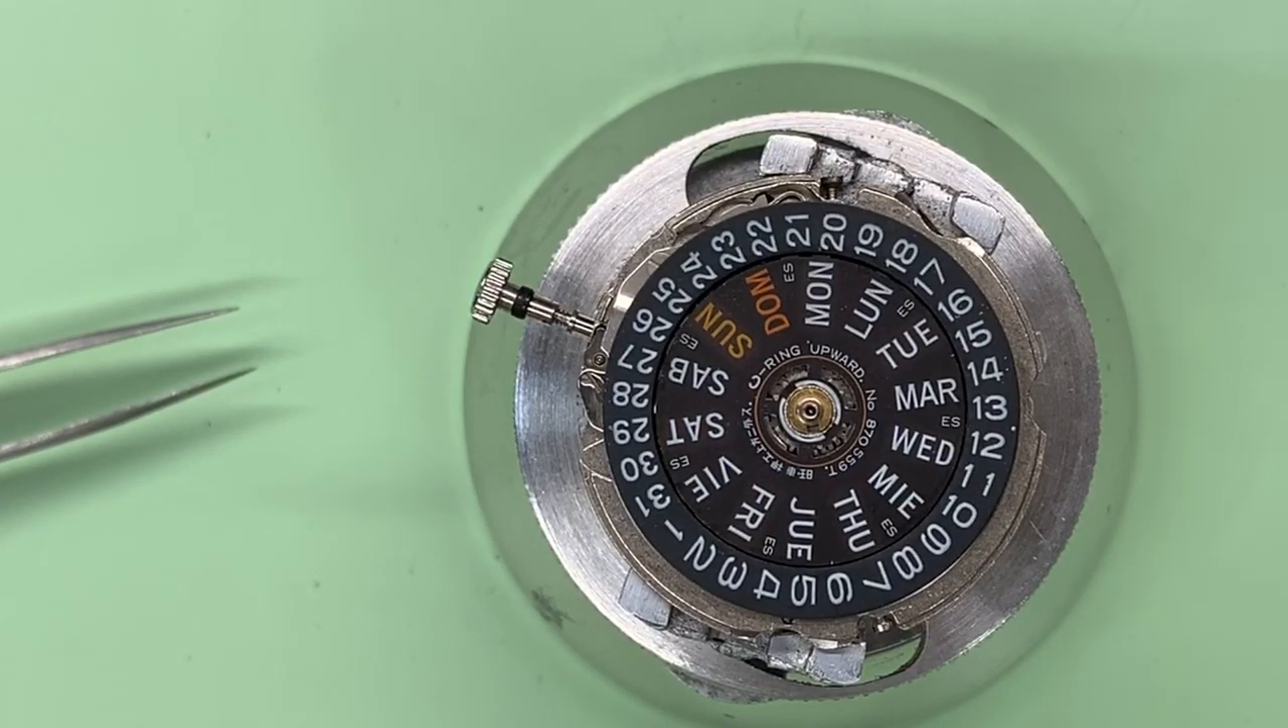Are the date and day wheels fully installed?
Yes.